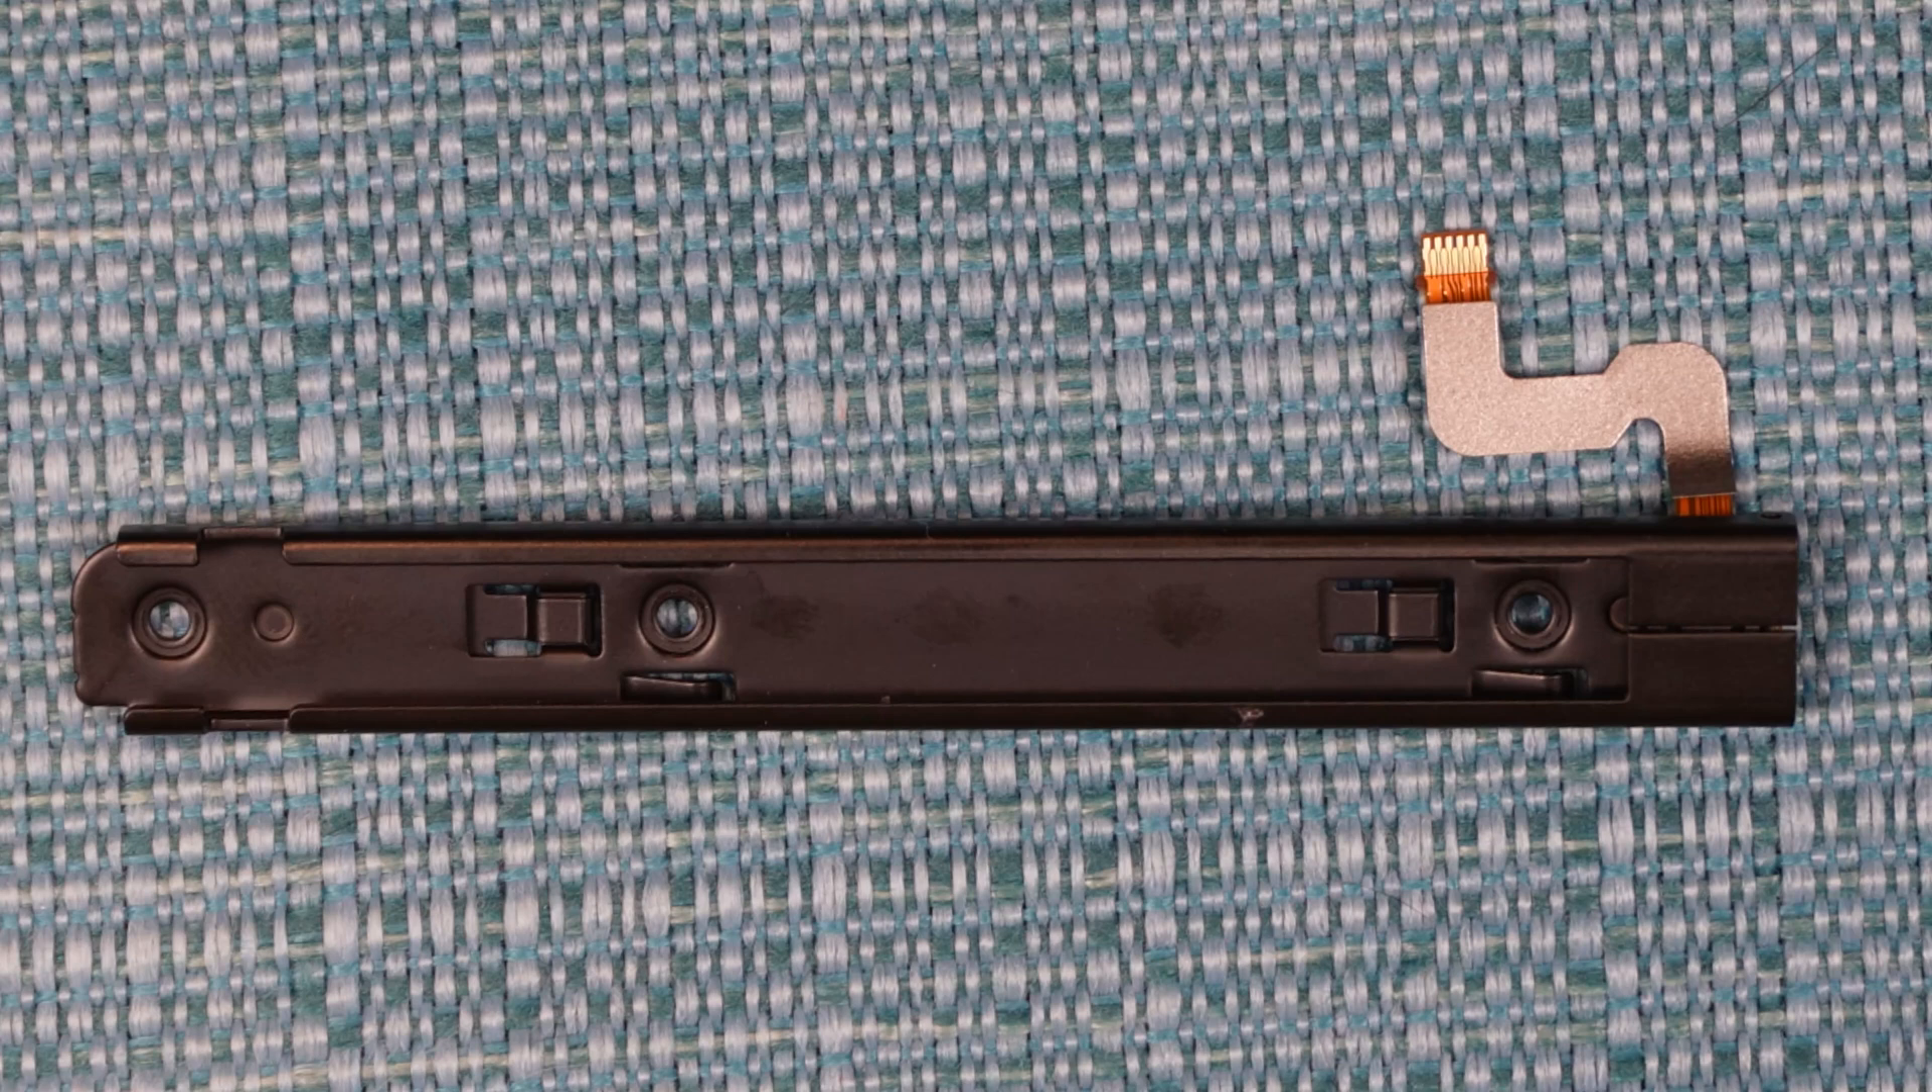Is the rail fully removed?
Yes.